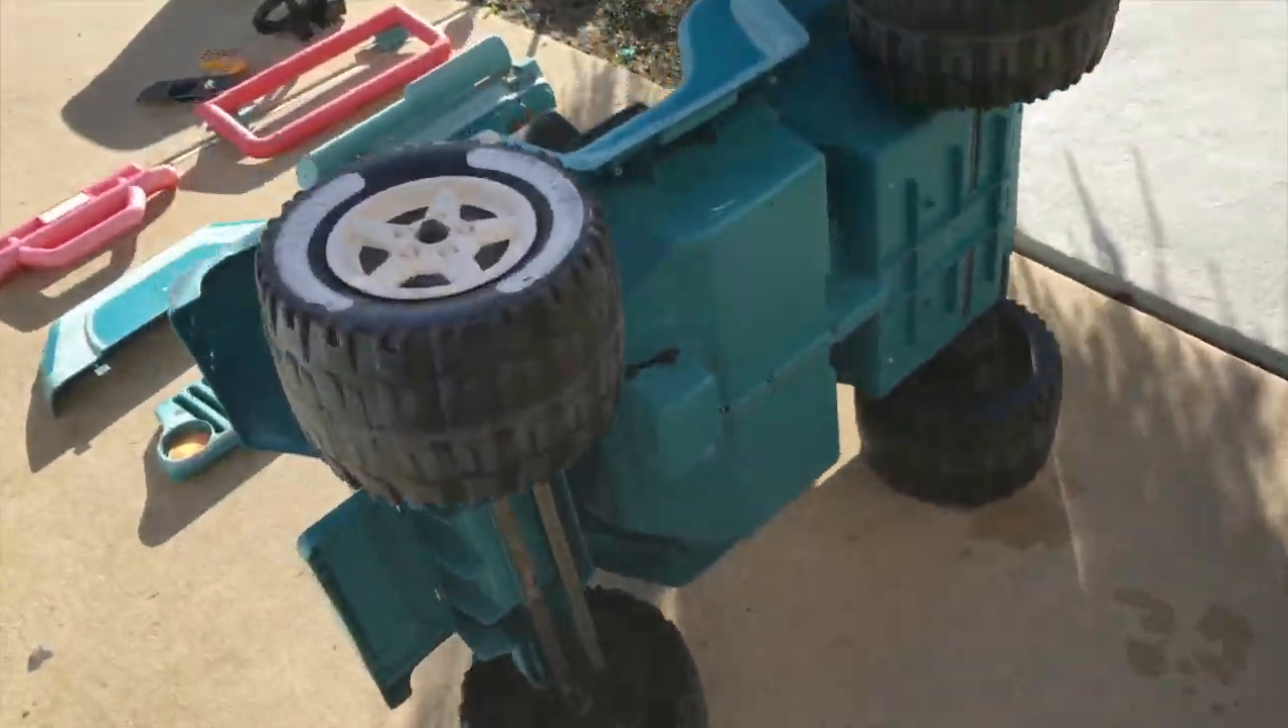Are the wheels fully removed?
No.